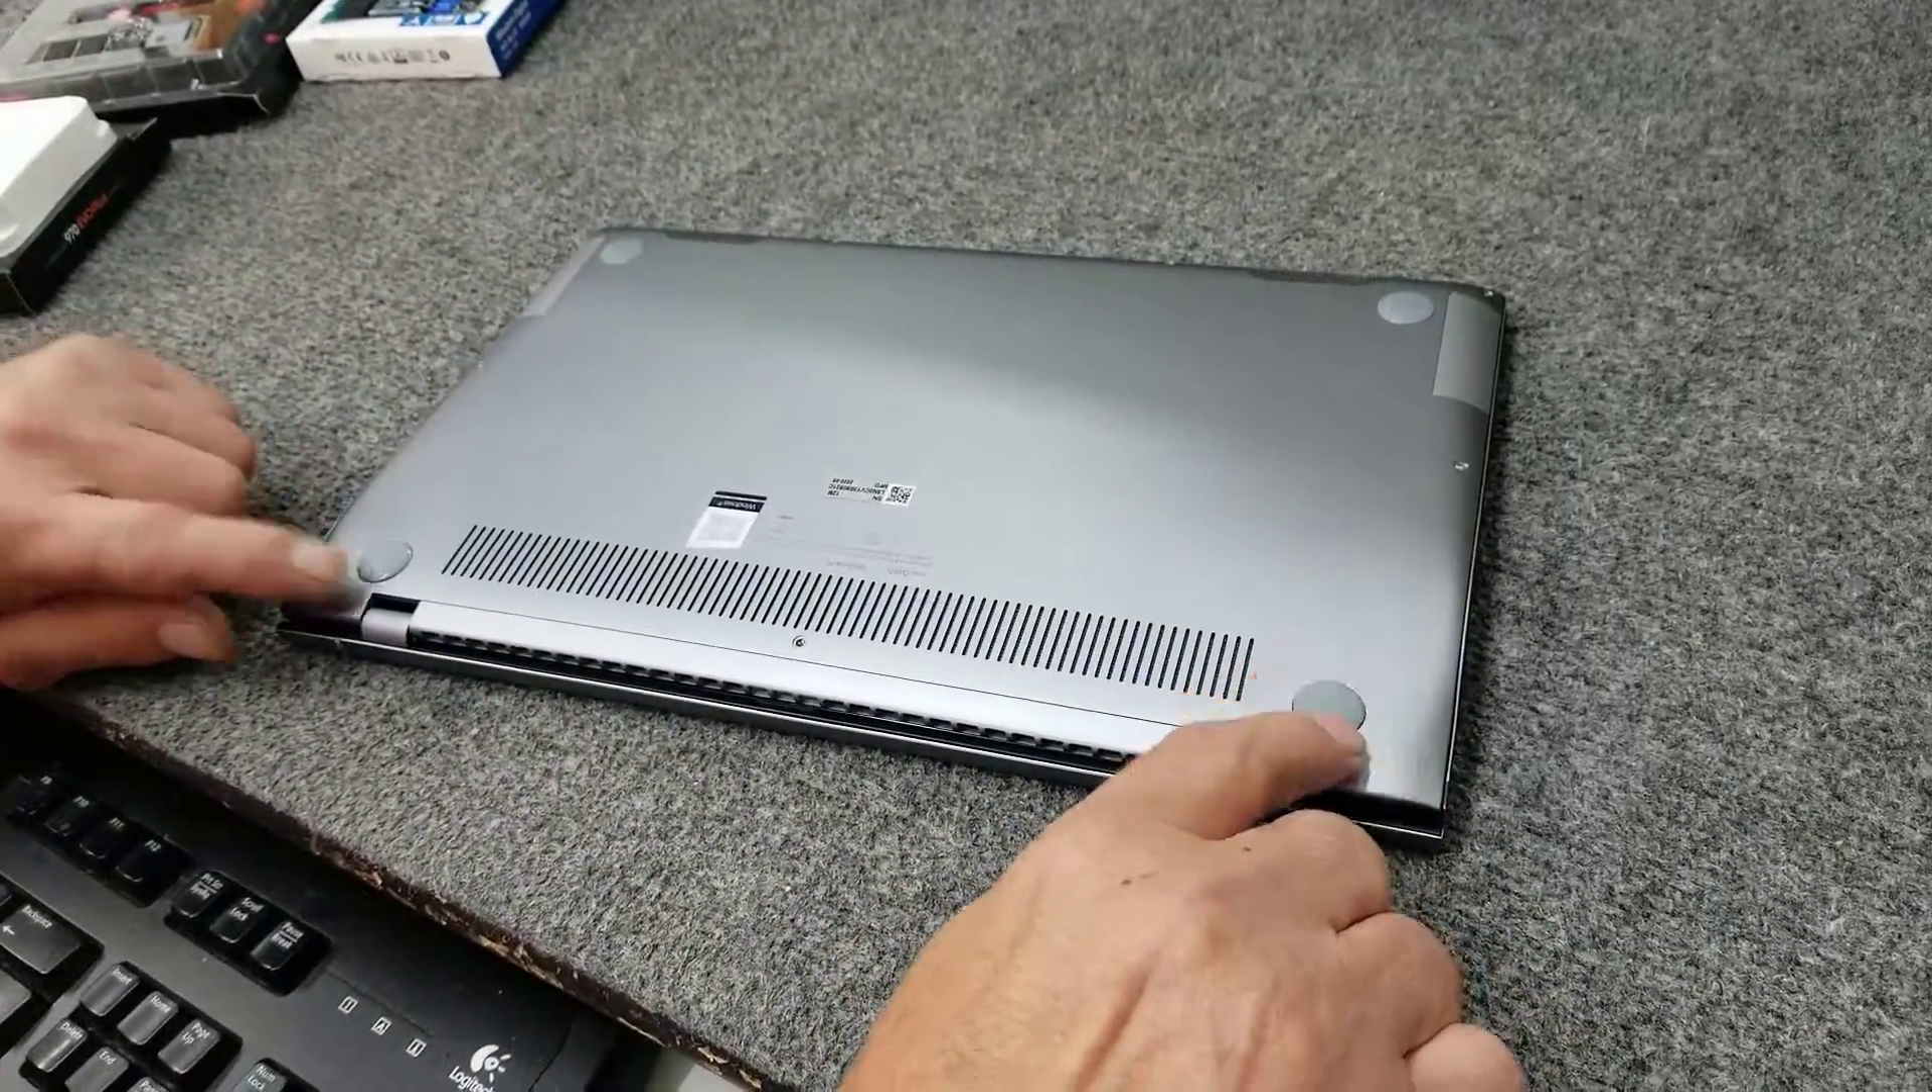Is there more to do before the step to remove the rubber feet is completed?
Yes.